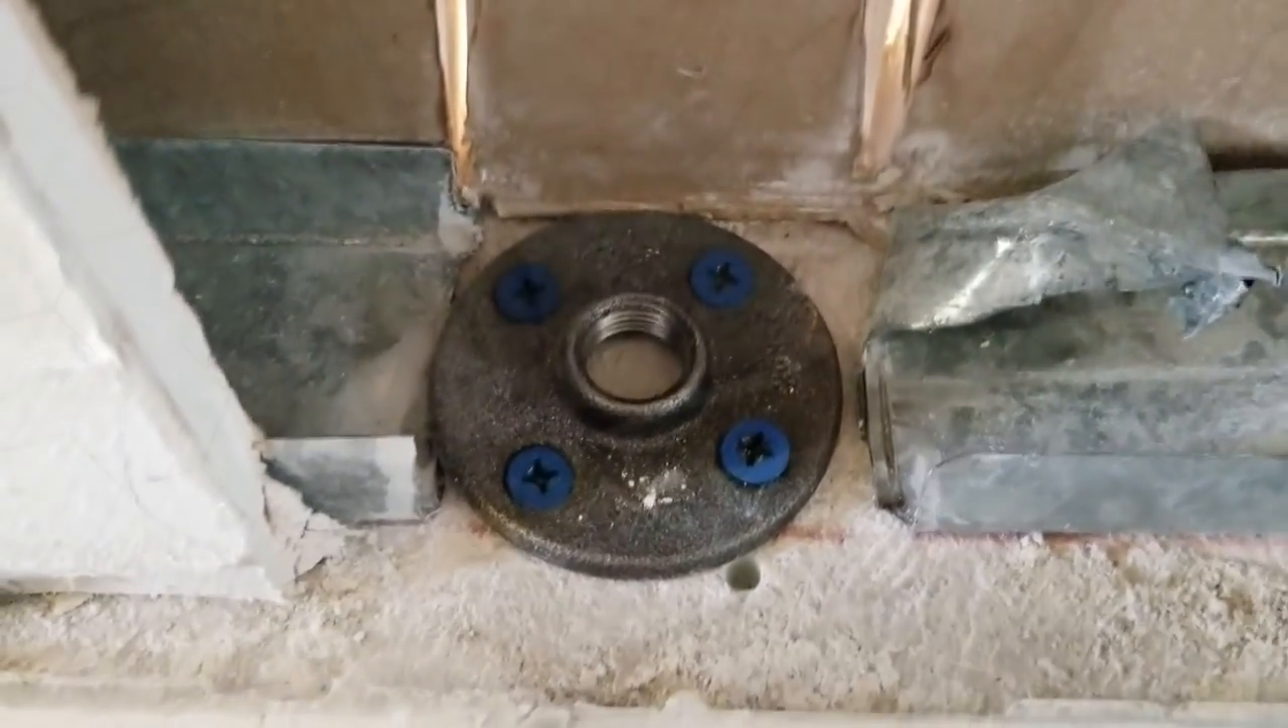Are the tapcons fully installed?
Yes.